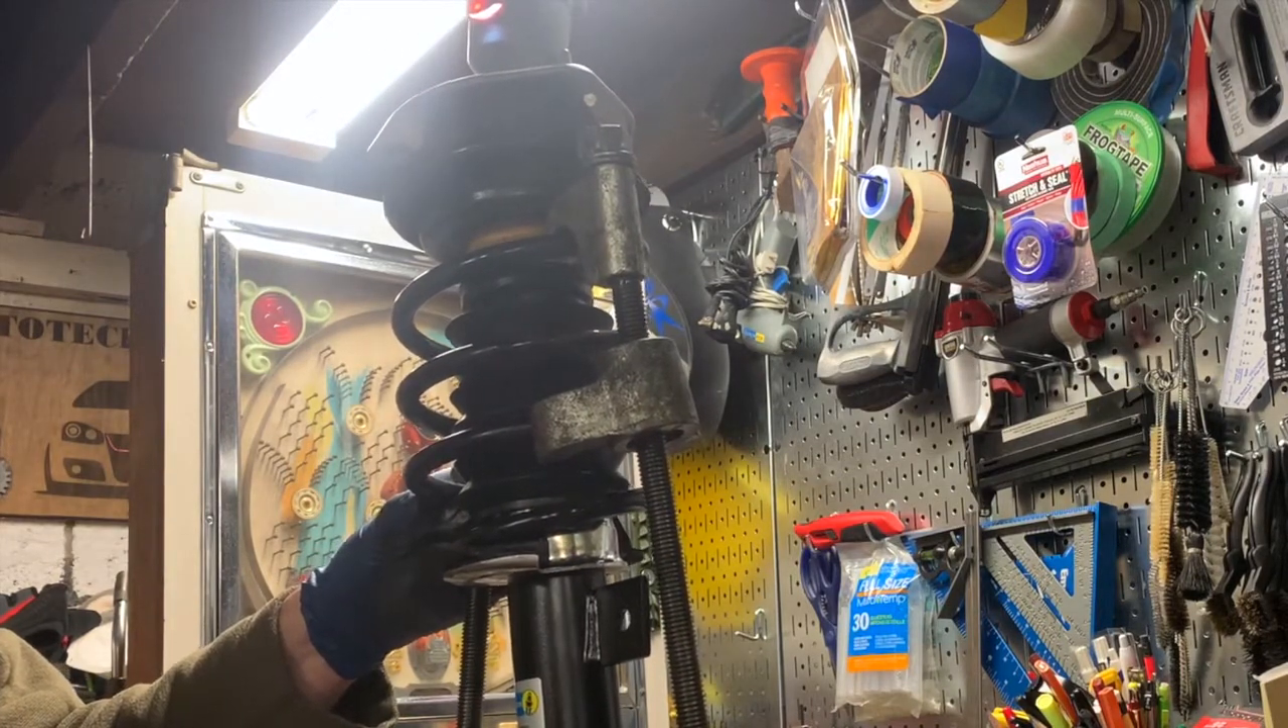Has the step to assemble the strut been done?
No.